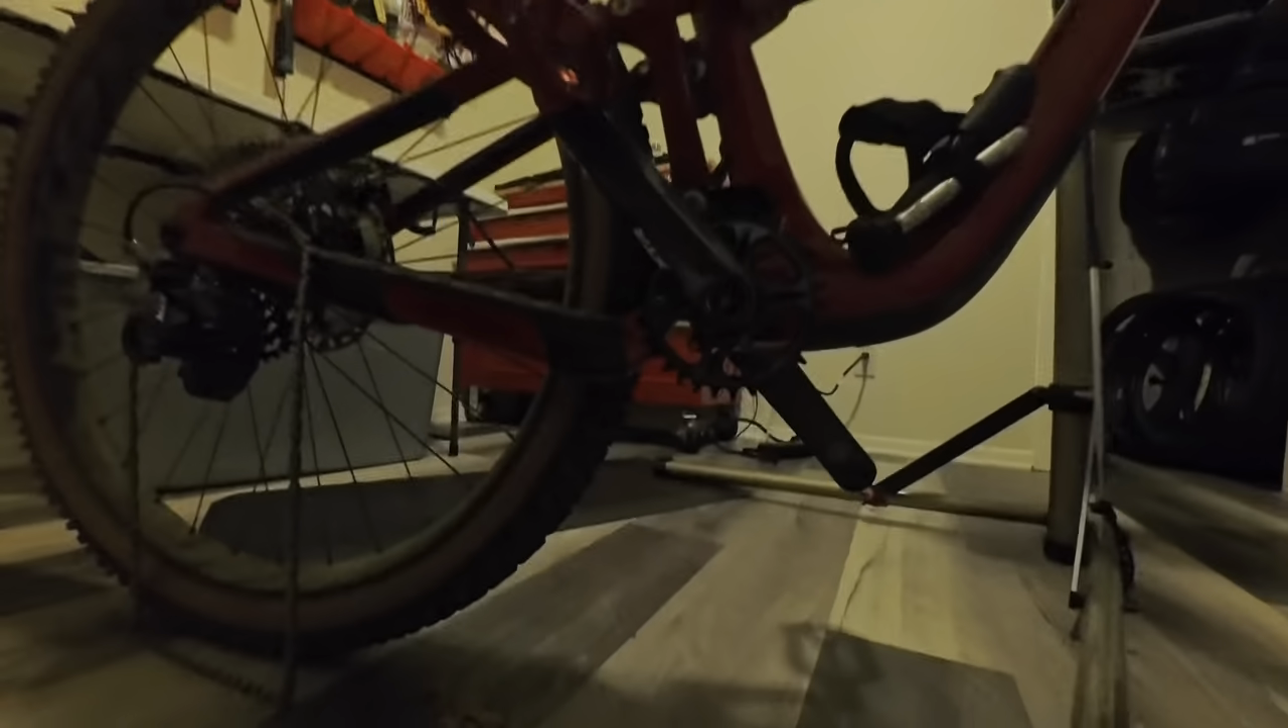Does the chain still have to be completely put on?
Yes.